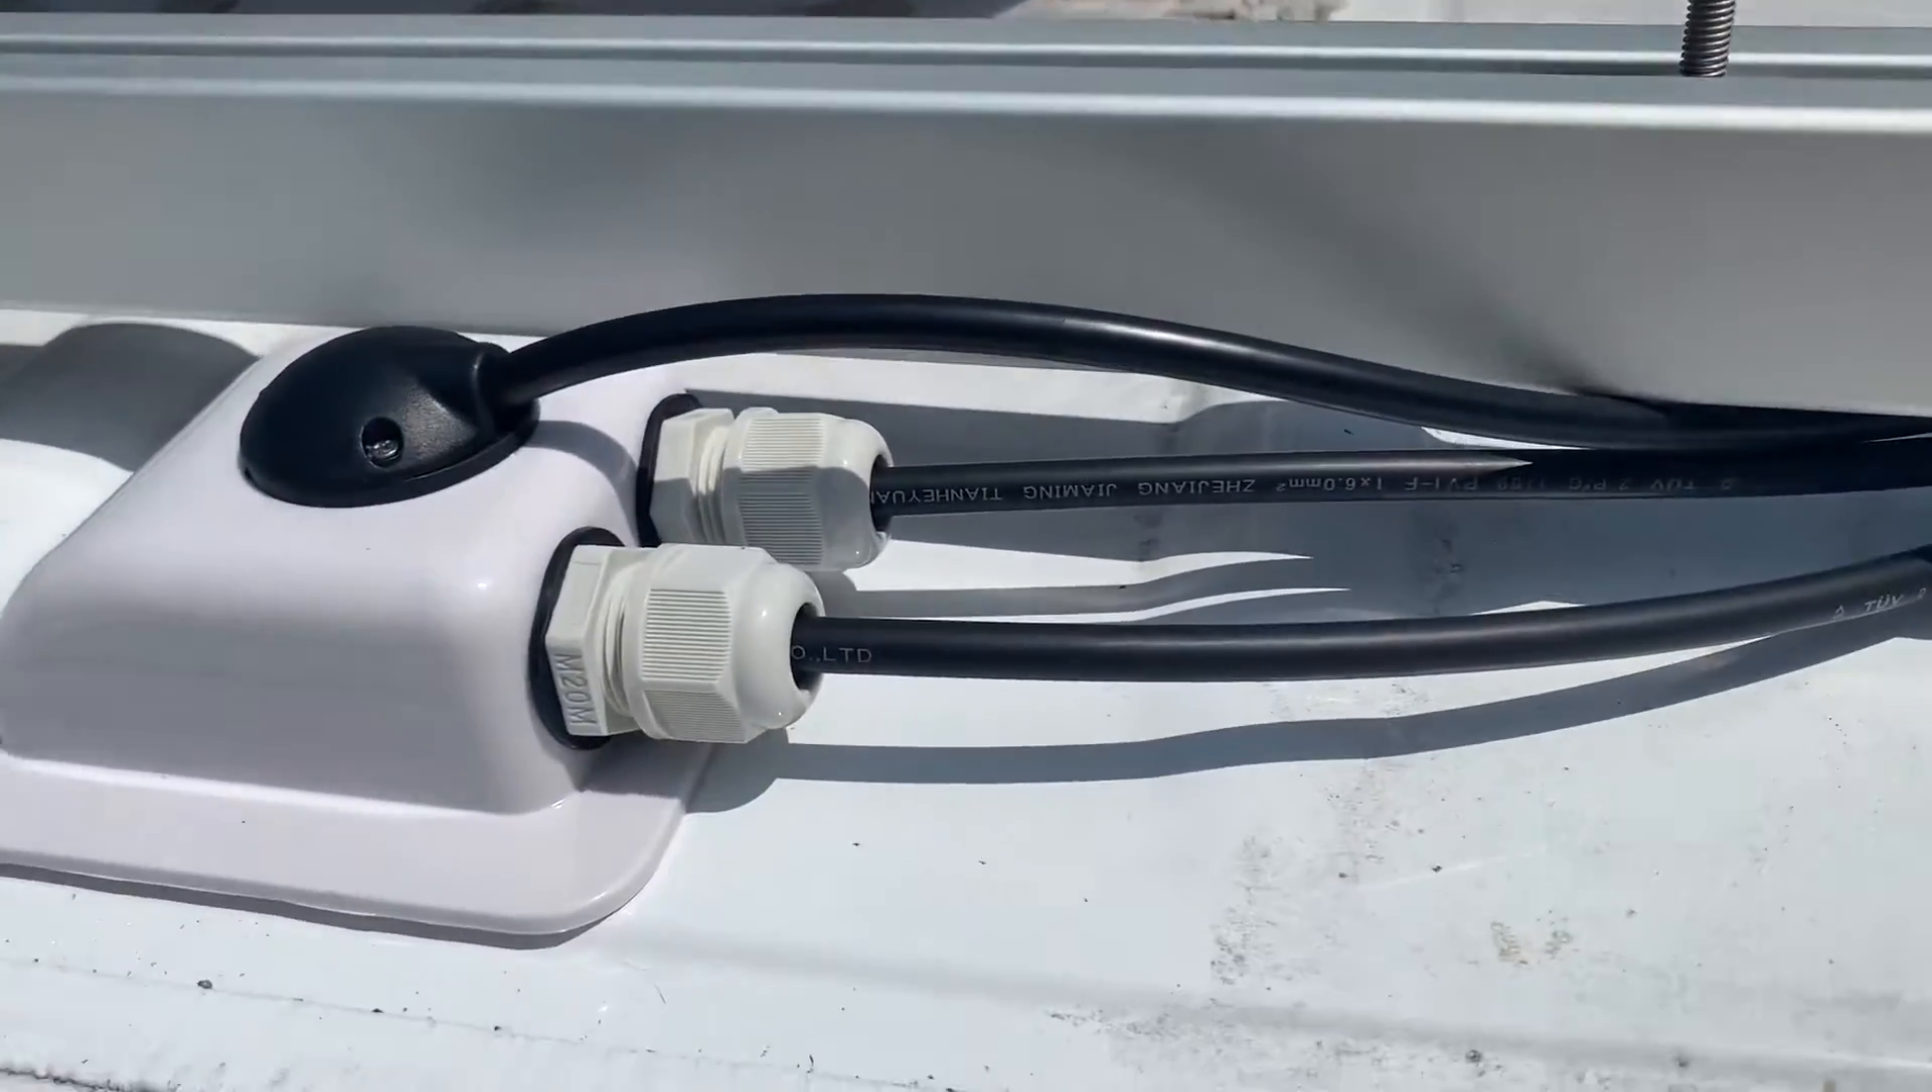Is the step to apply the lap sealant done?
No.